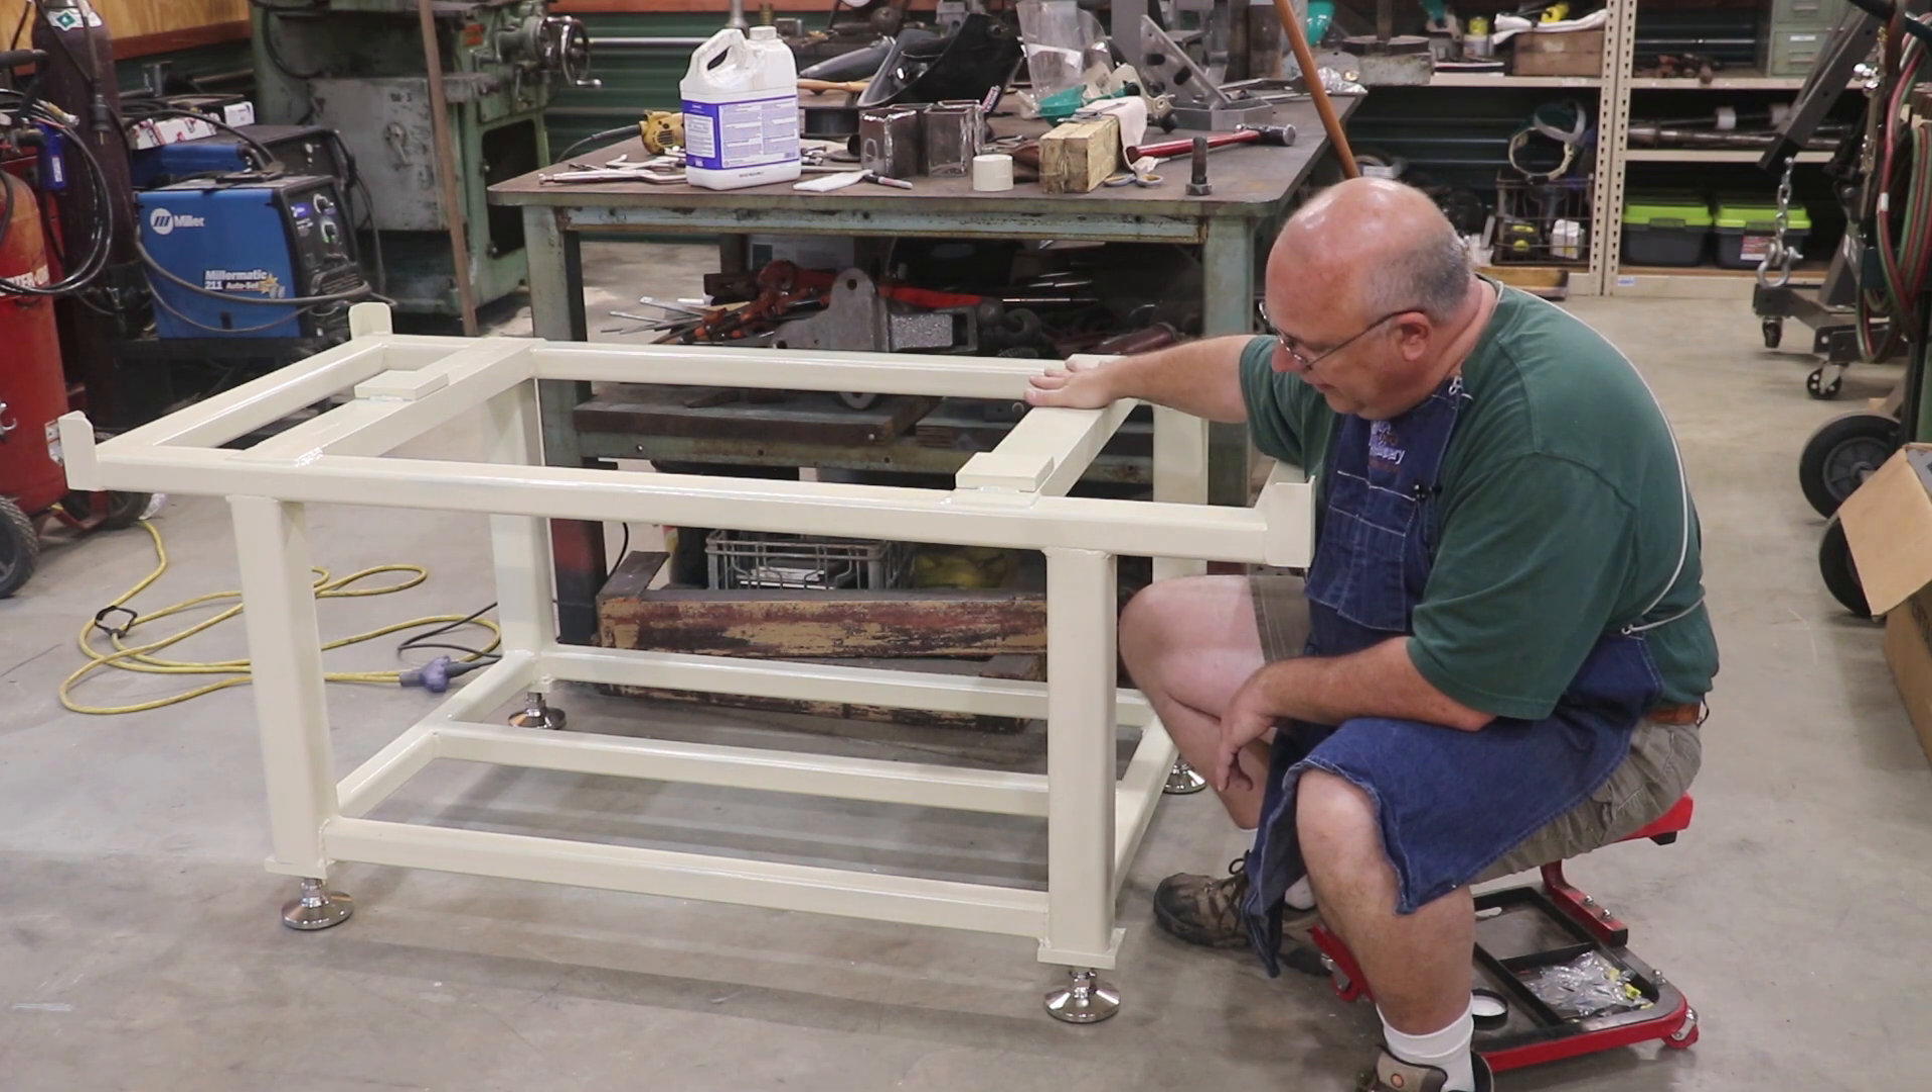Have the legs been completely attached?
Yes.